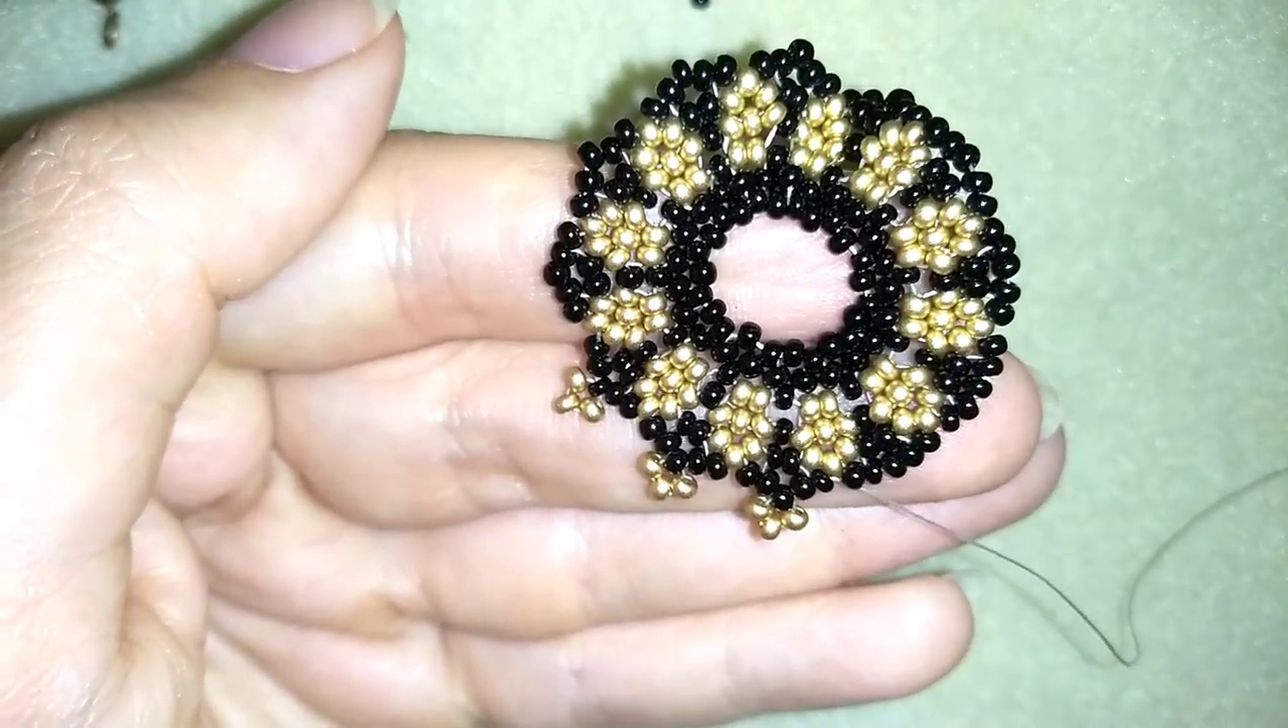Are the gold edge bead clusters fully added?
No.